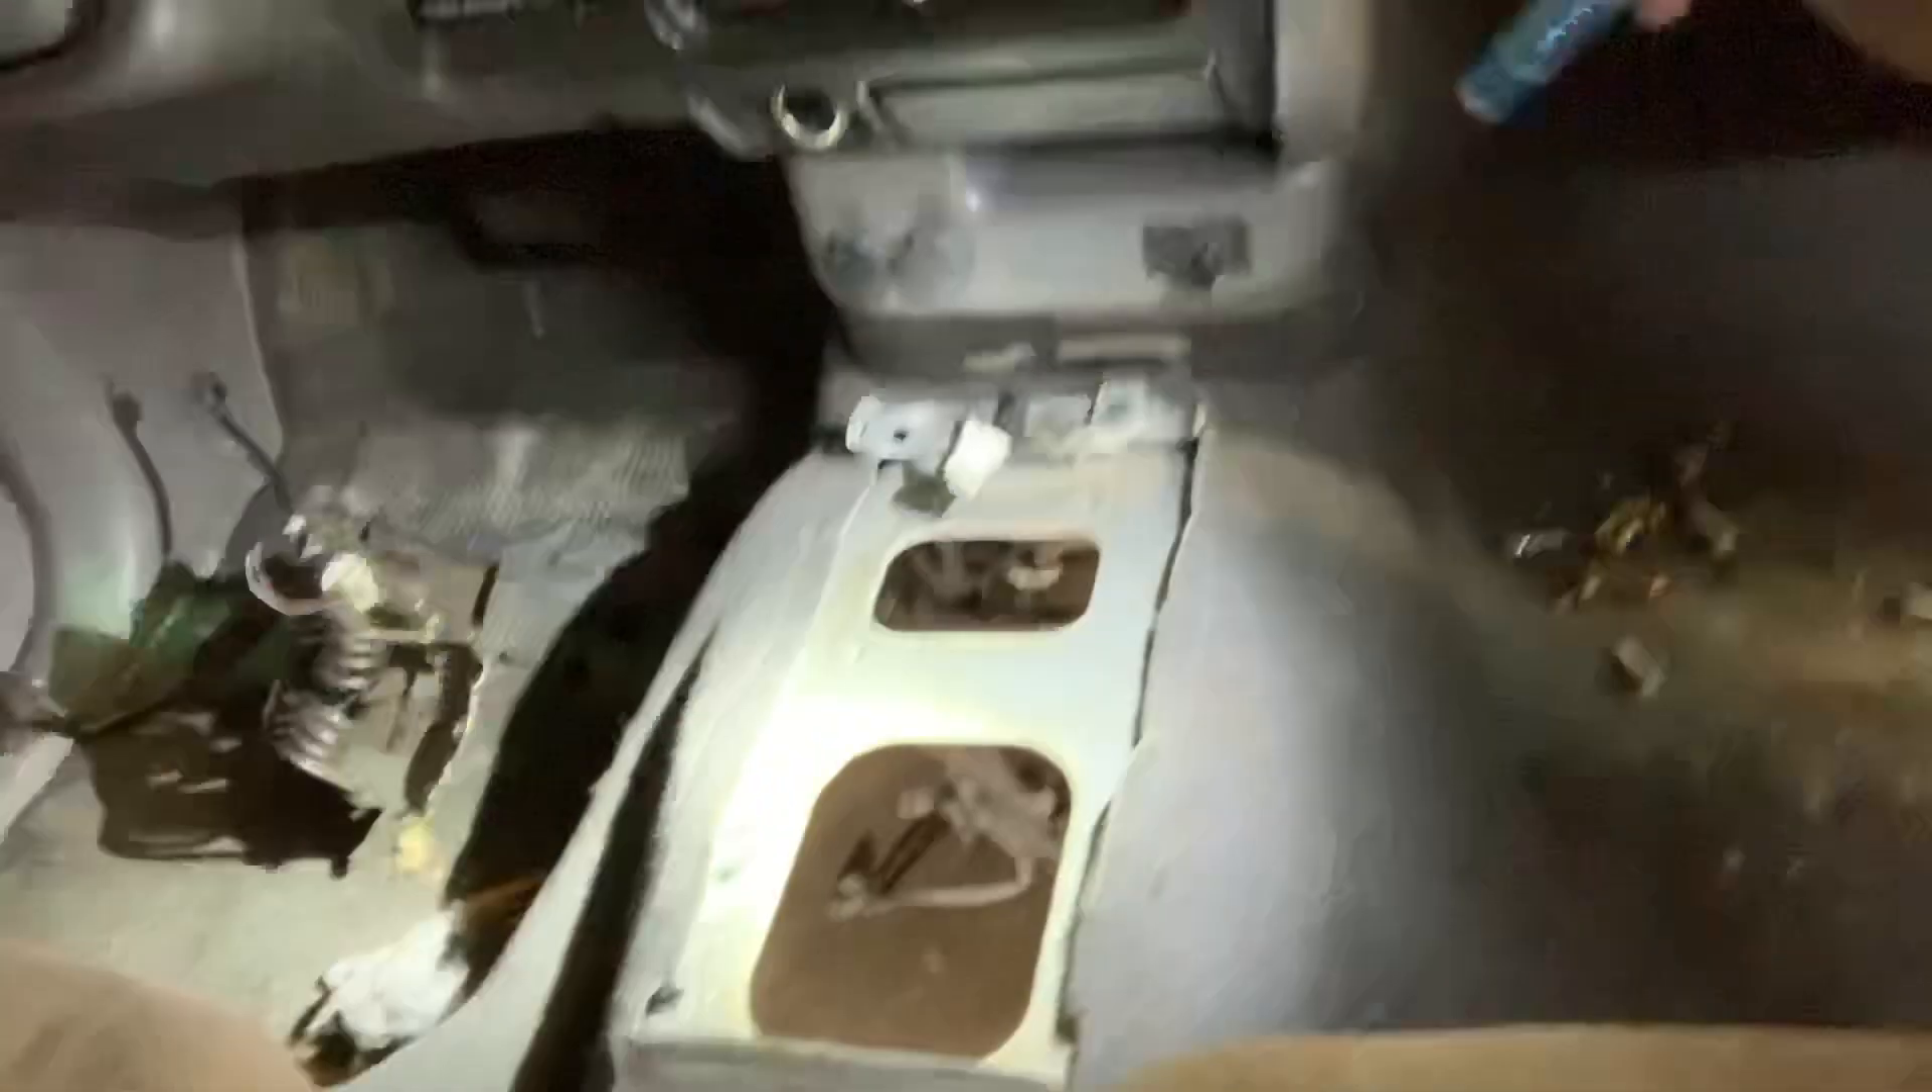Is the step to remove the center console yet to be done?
No.